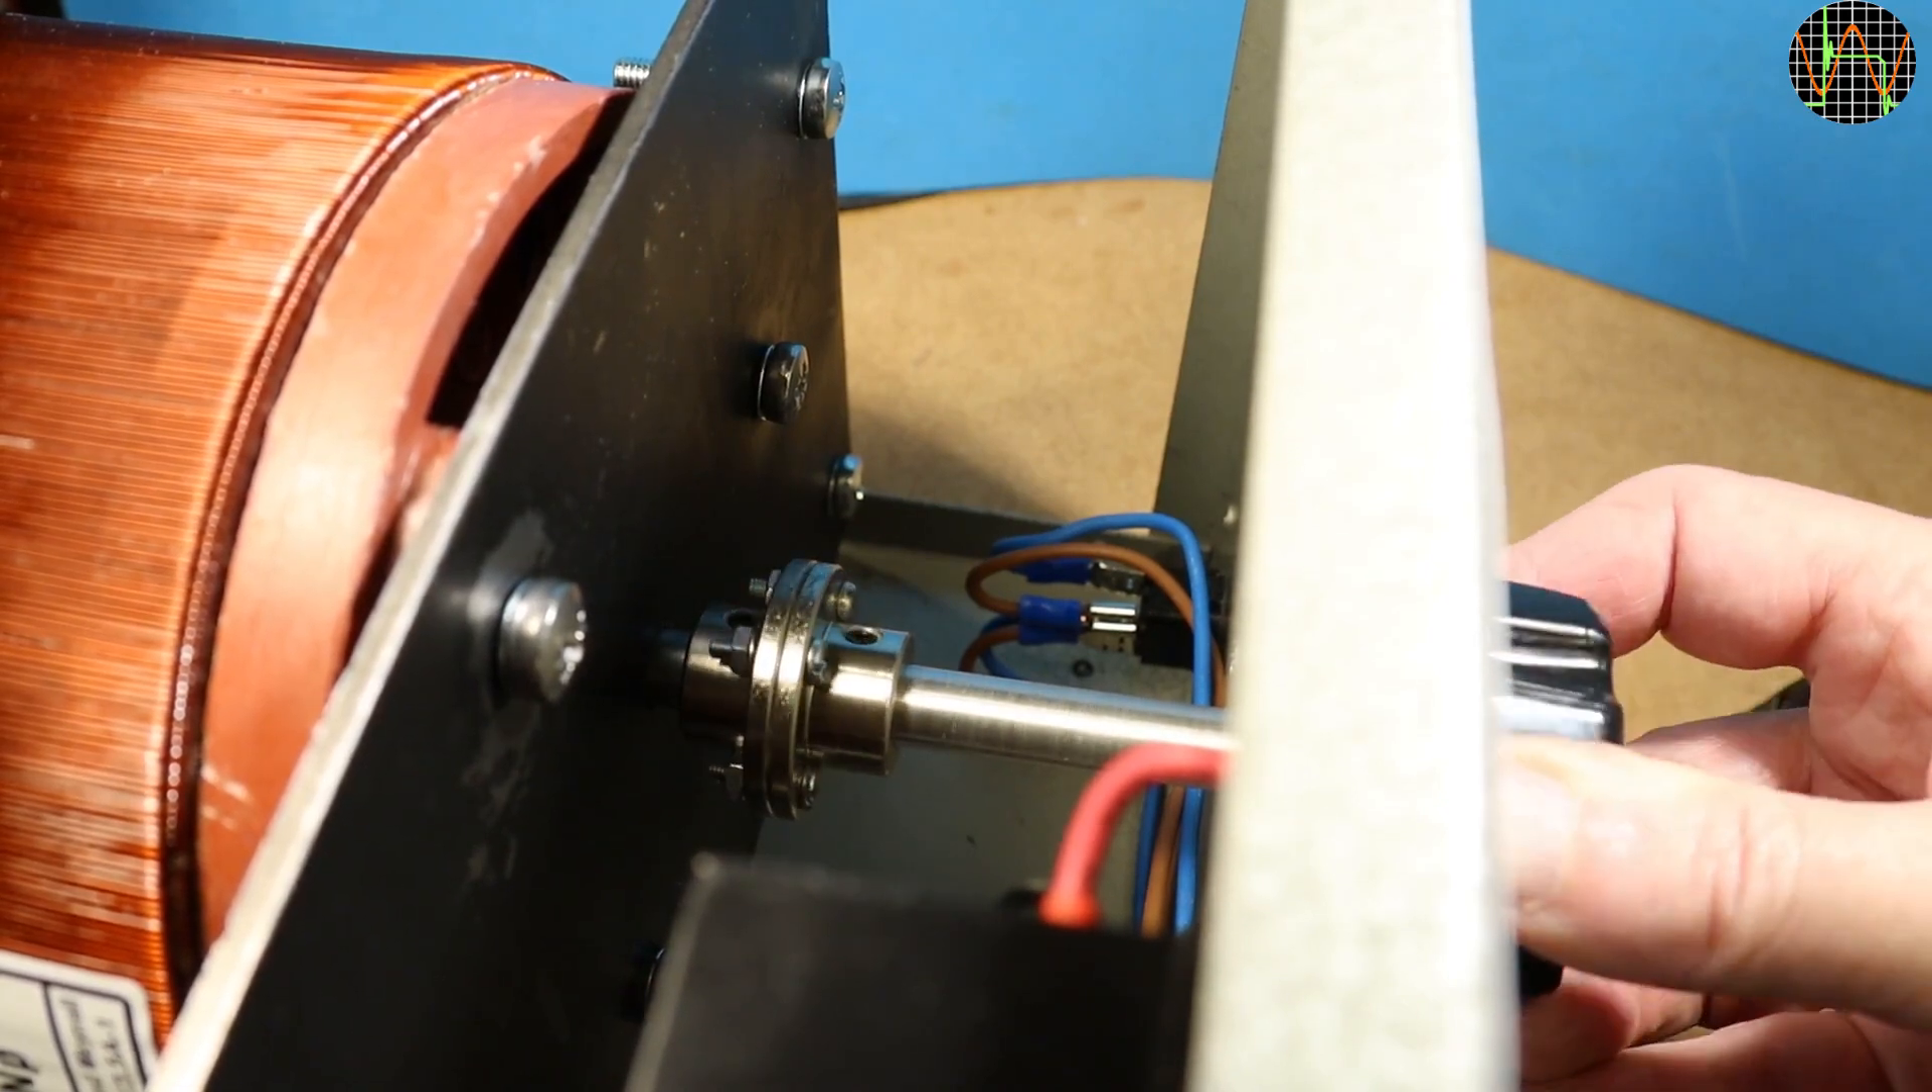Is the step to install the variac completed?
Yes.